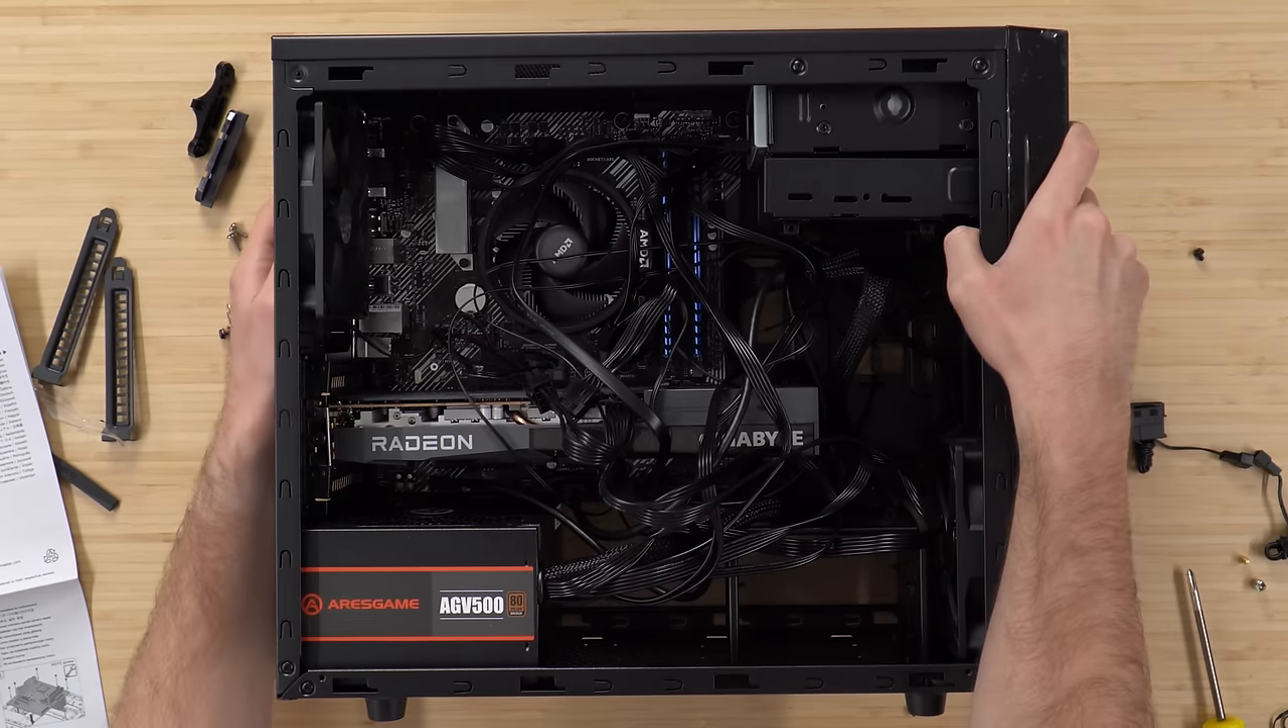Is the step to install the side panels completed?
No.